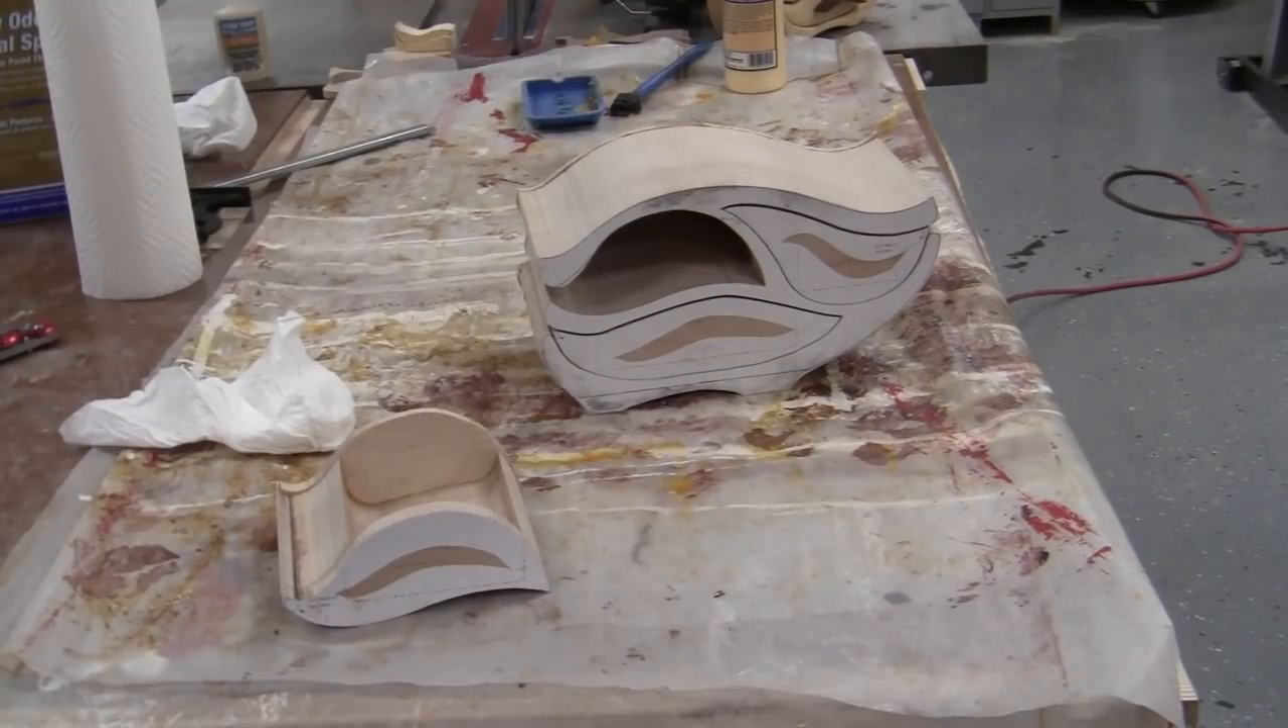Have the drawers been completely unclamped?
Yes.